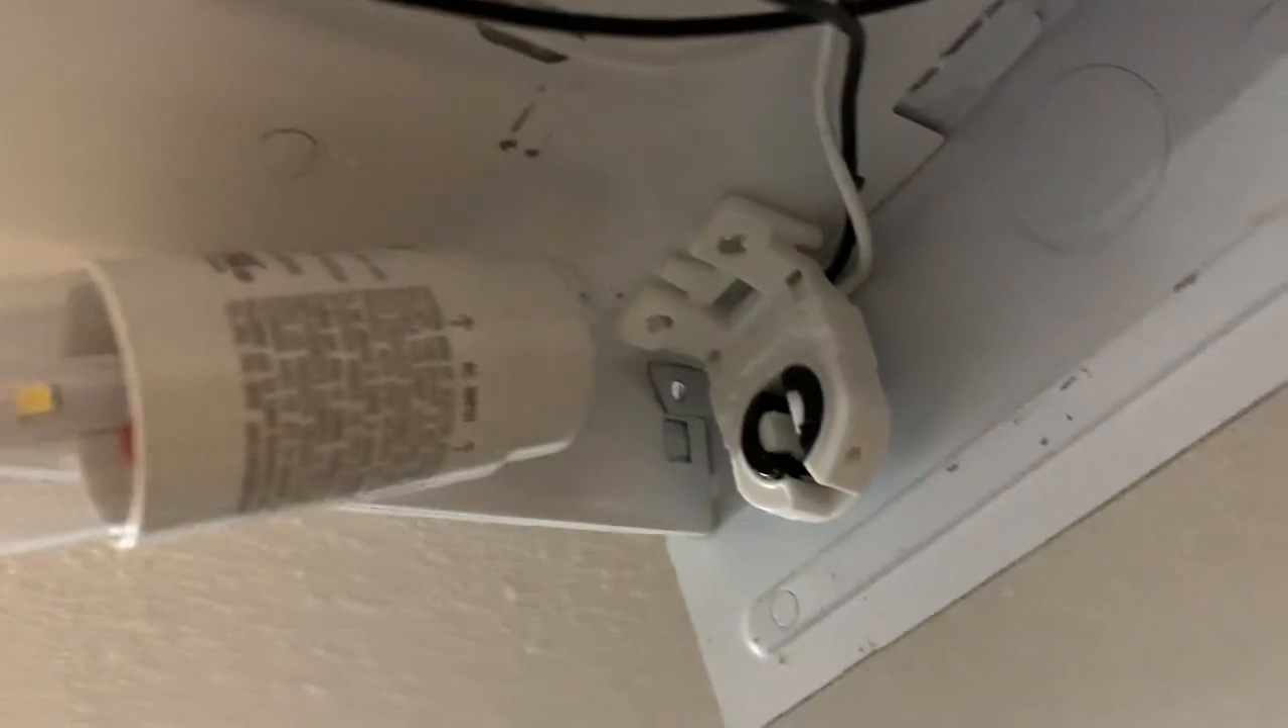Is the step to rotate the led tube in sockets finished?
No.